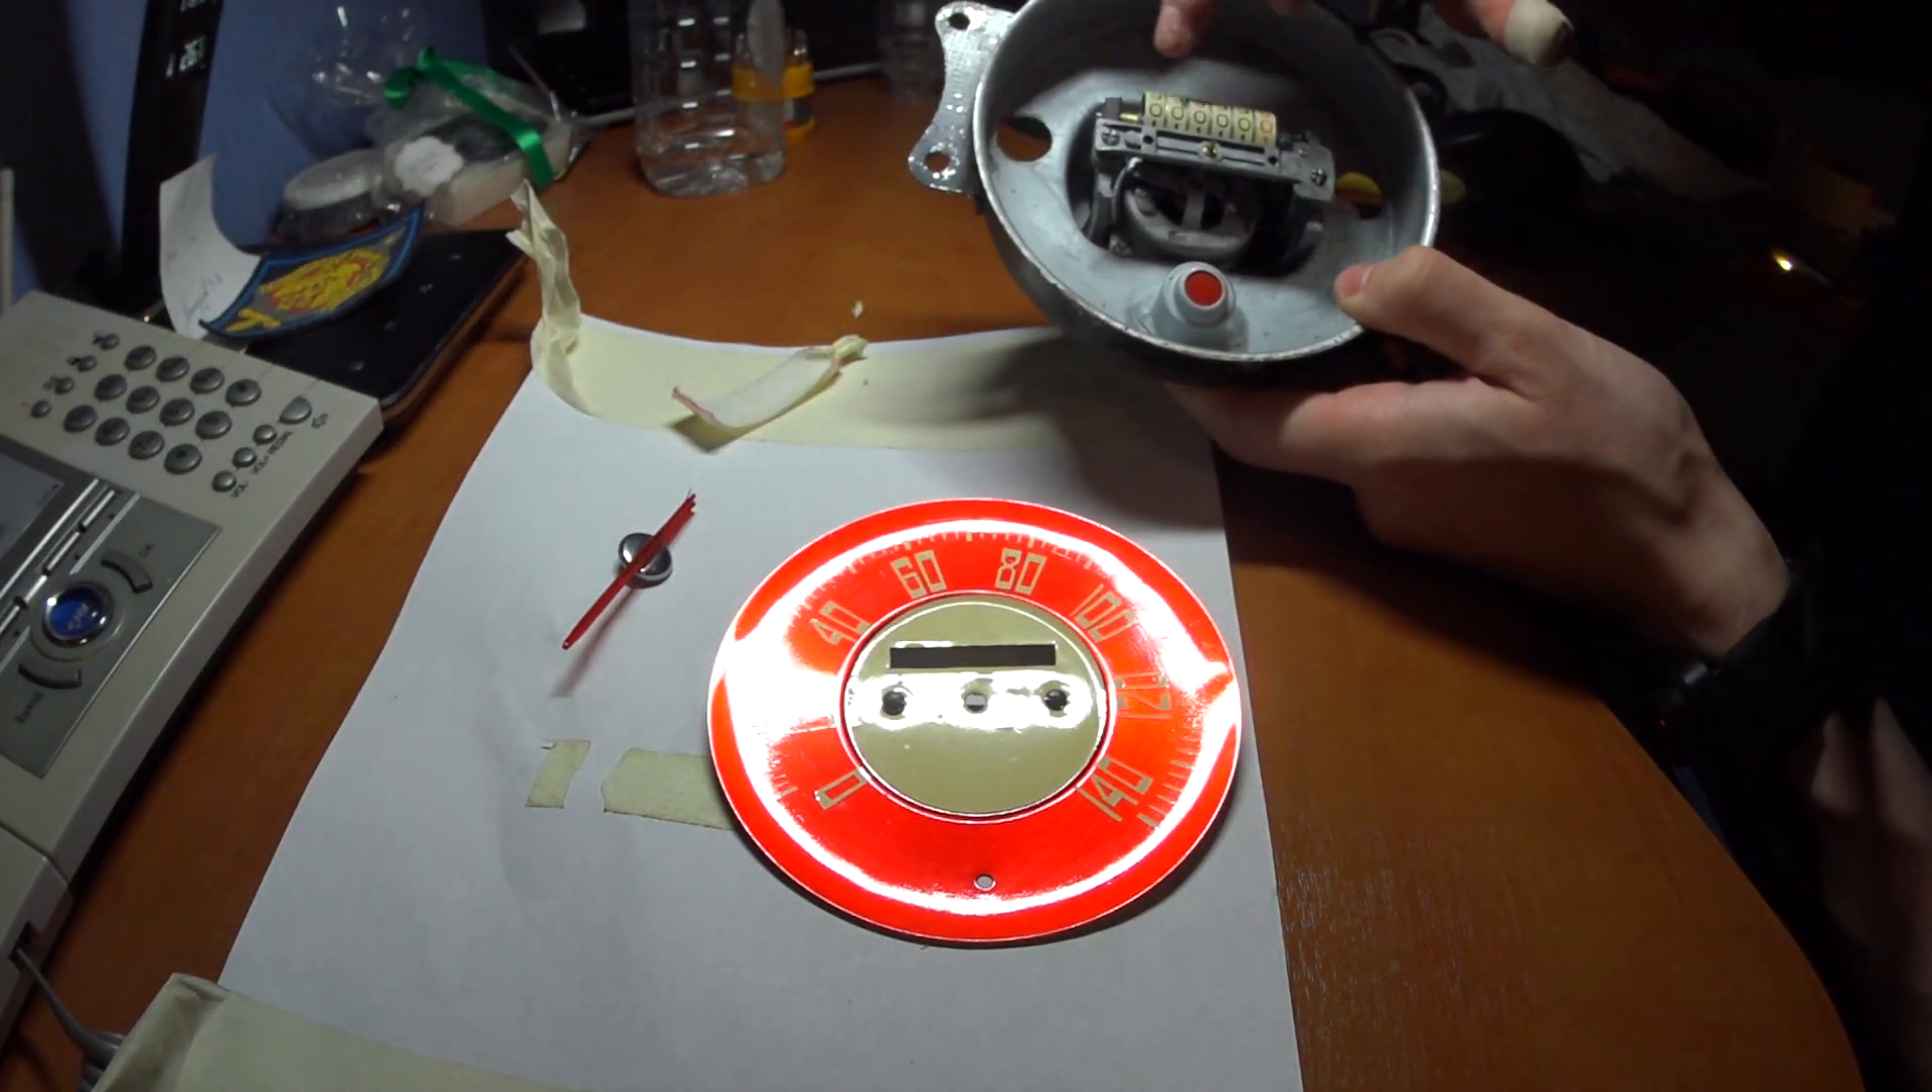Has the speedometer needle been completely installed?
No.